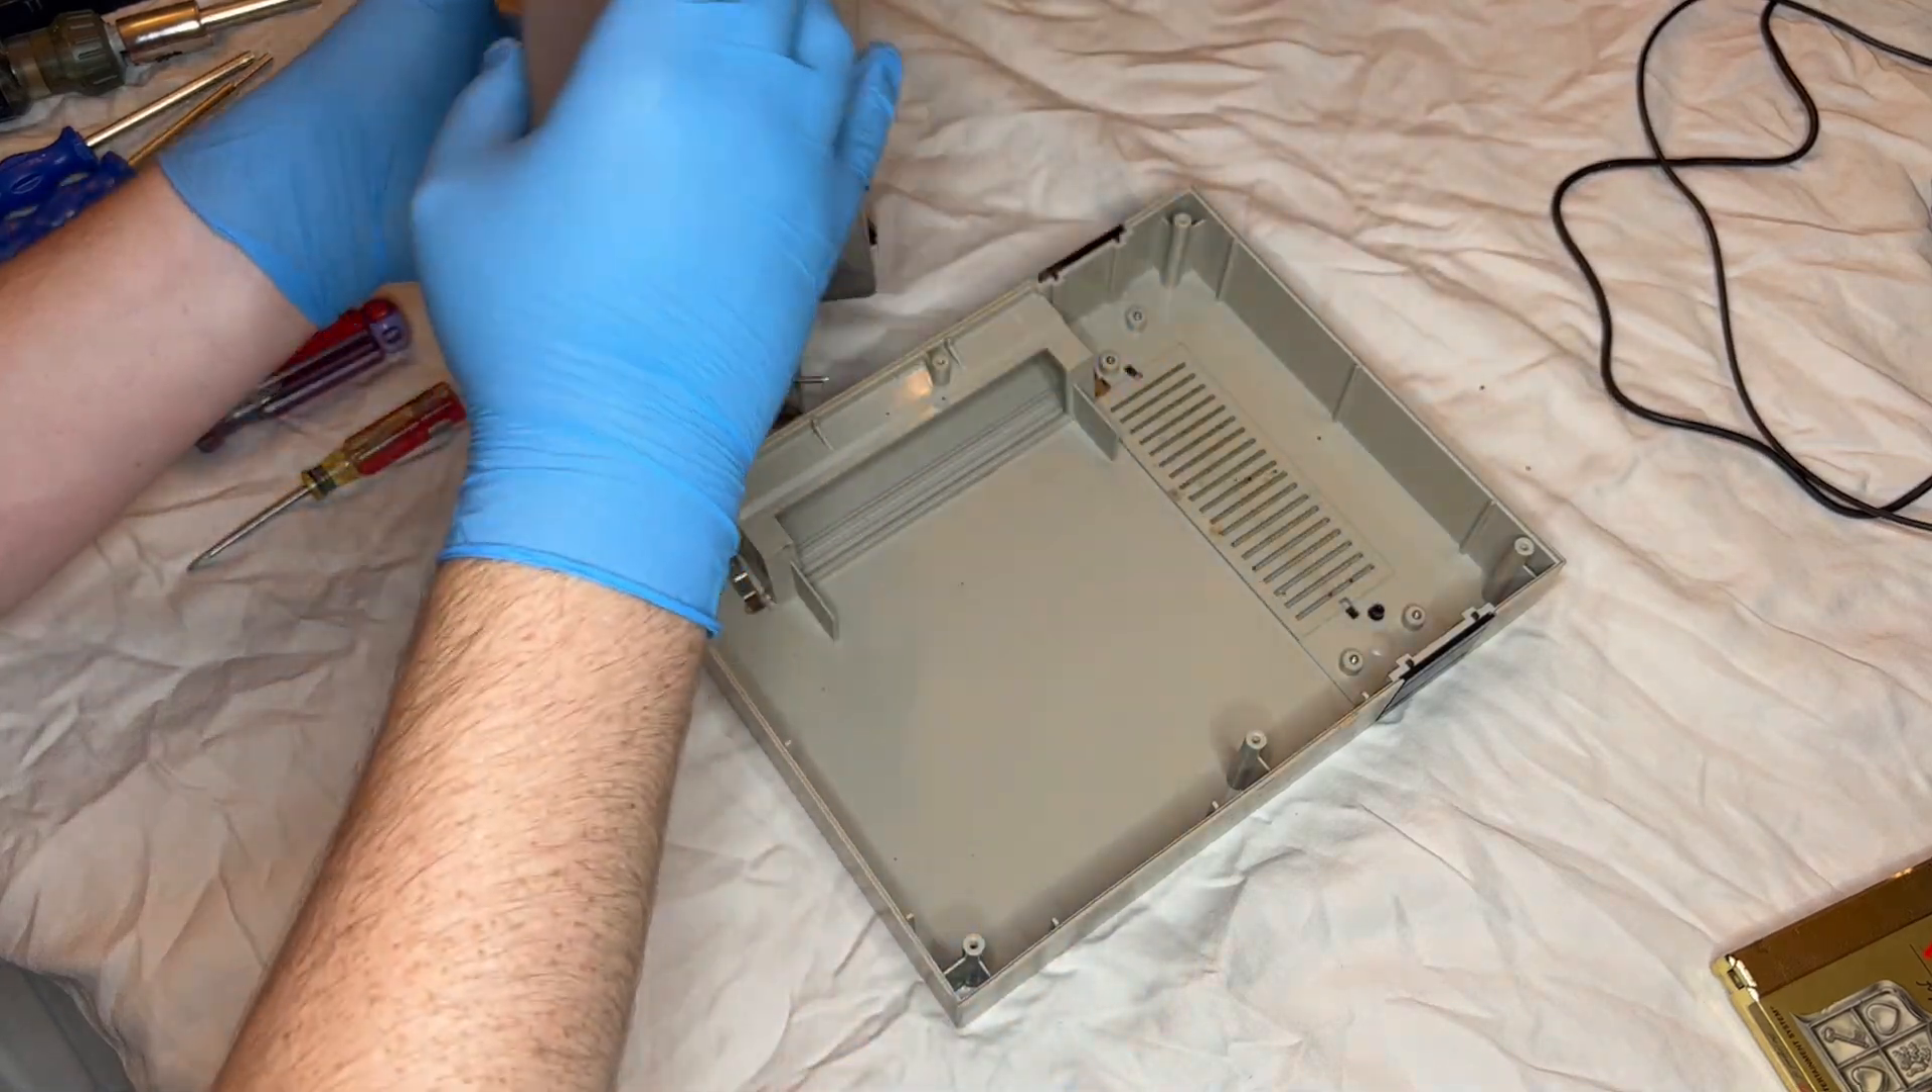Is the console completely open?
Yes.